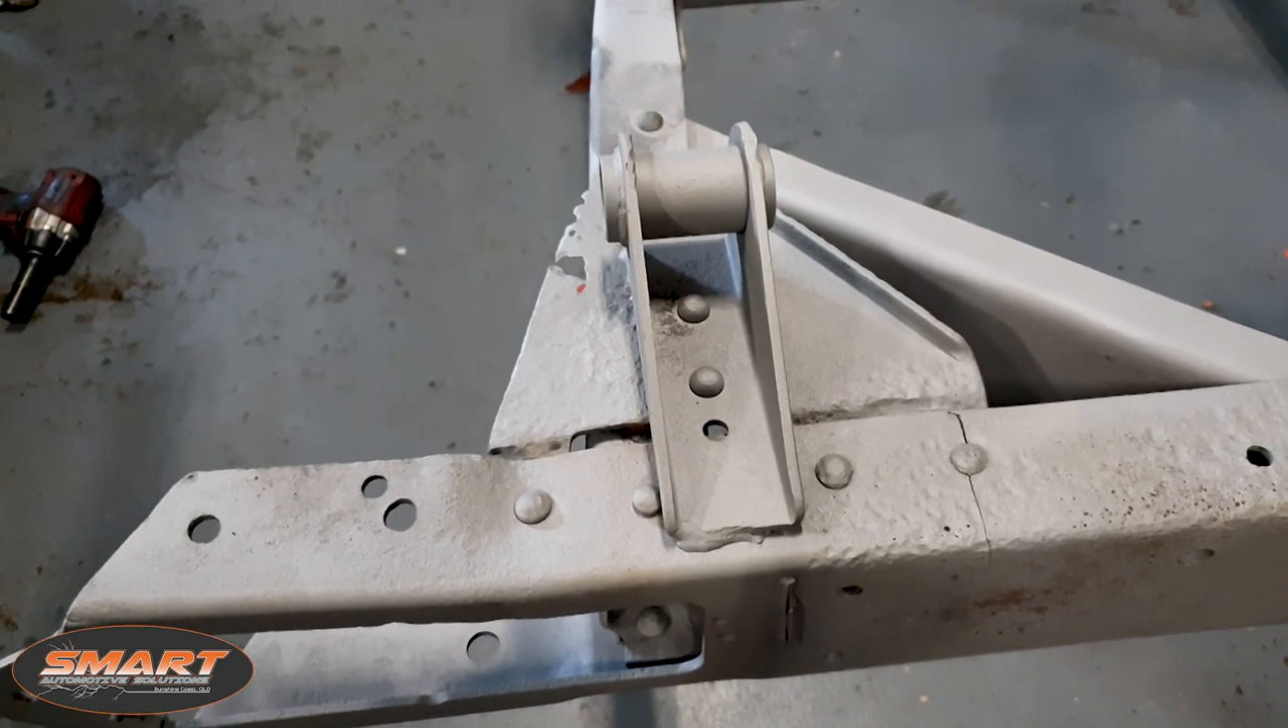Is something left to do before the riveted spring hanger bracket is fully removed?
Yes.